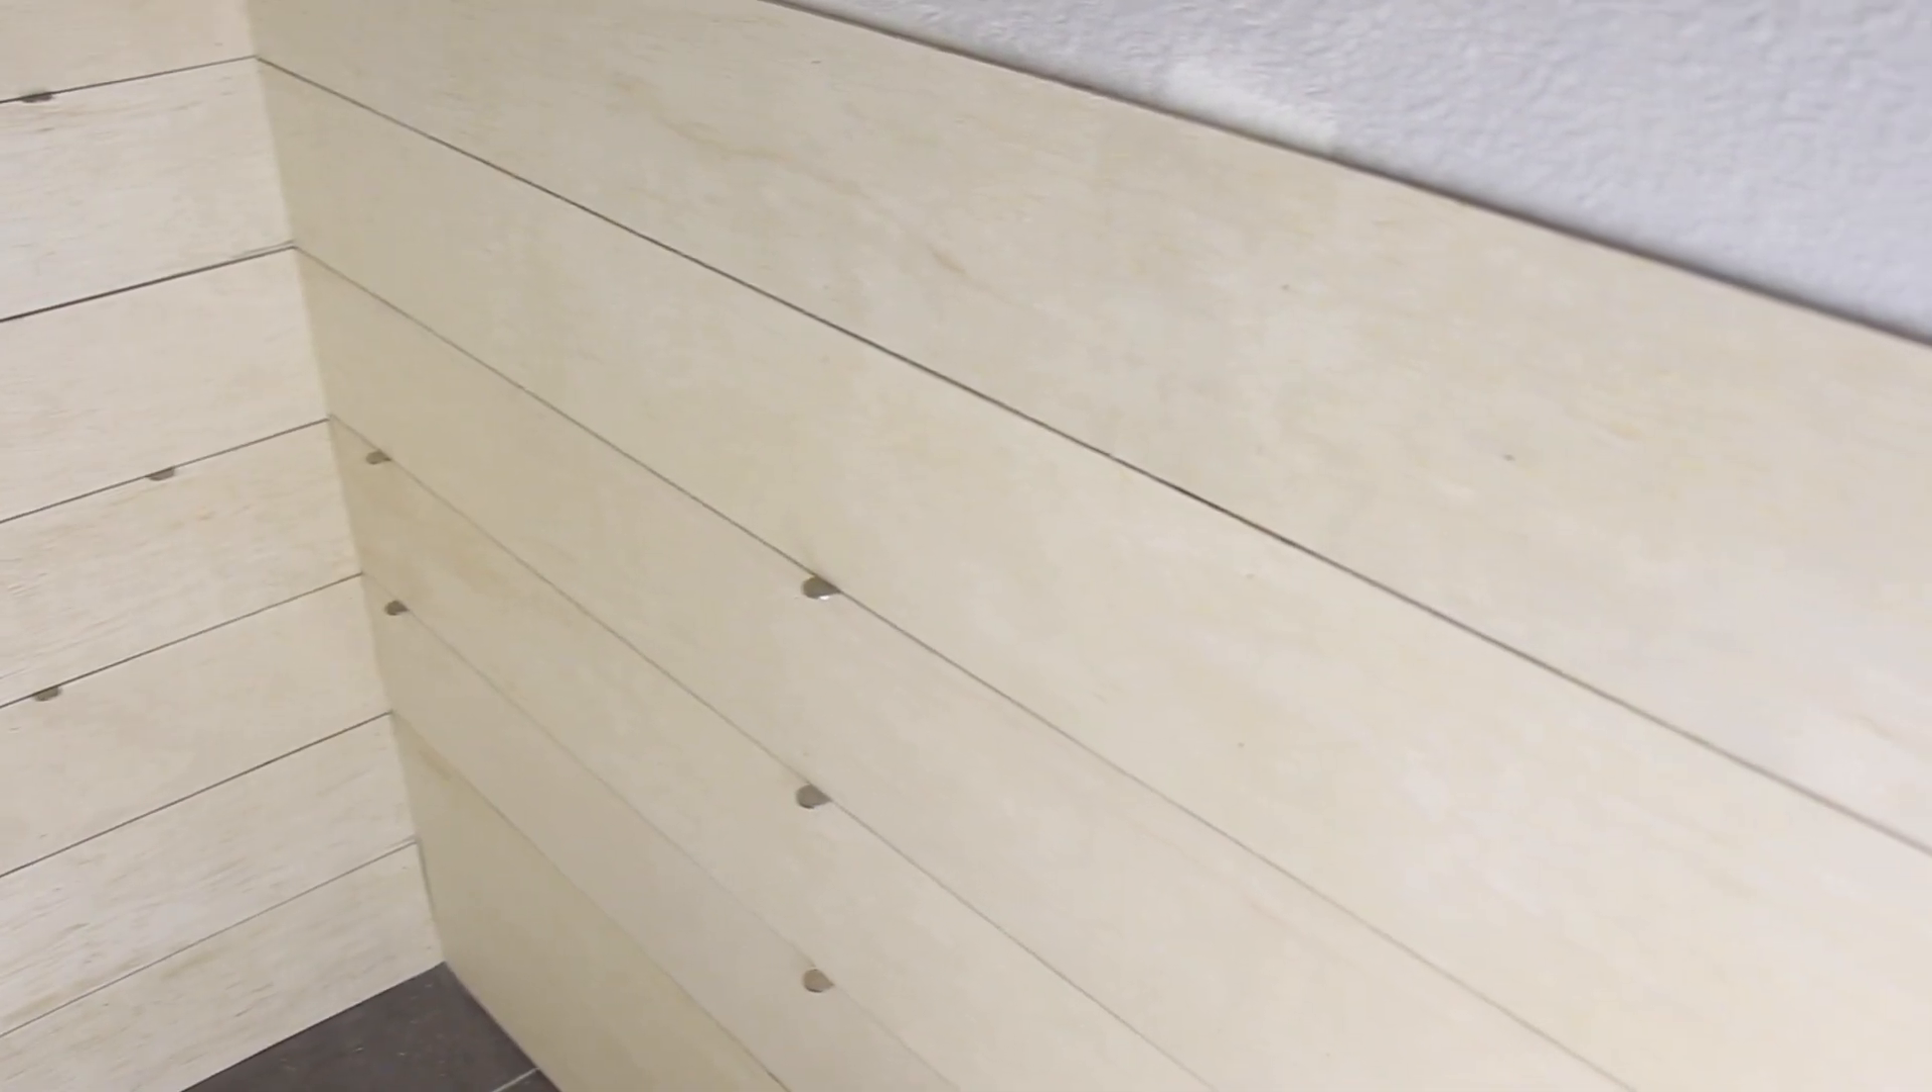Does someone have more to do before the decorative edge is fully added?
Yes.